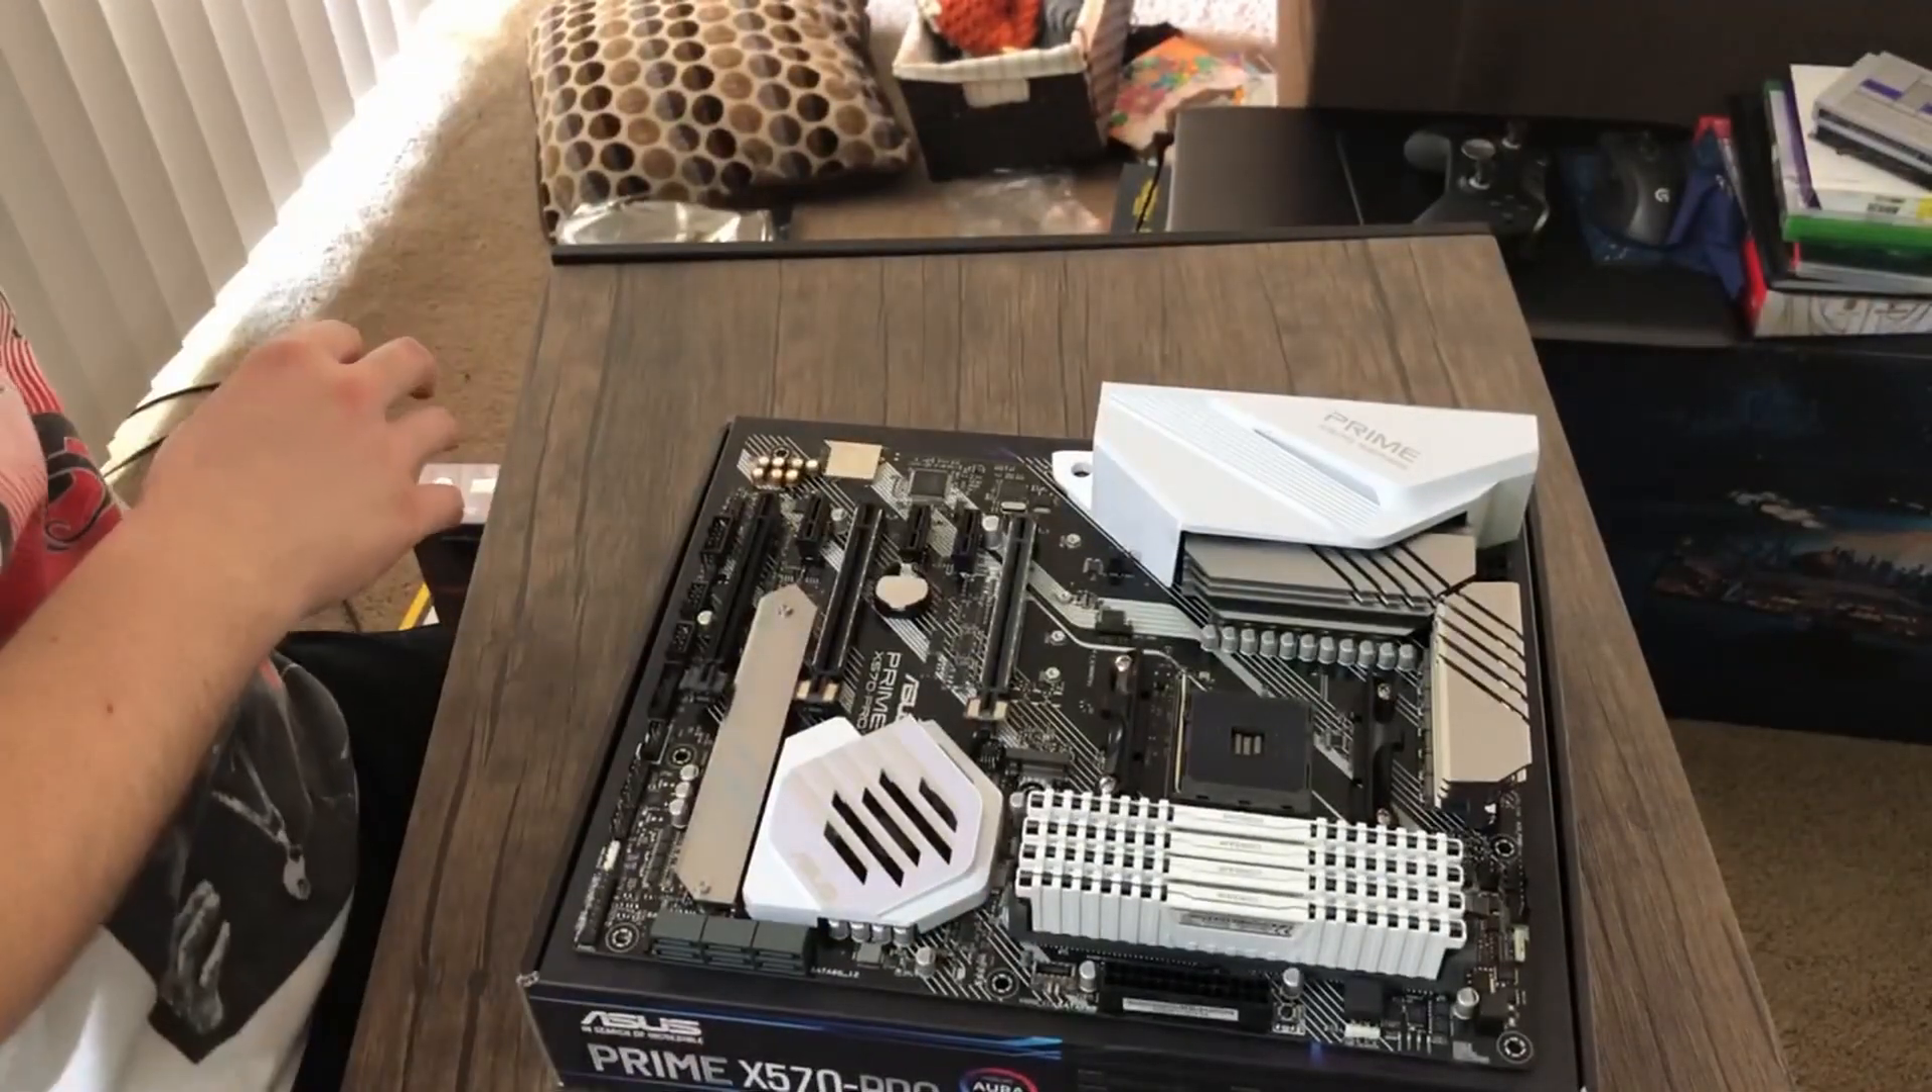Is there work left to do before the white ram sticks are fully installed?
No.